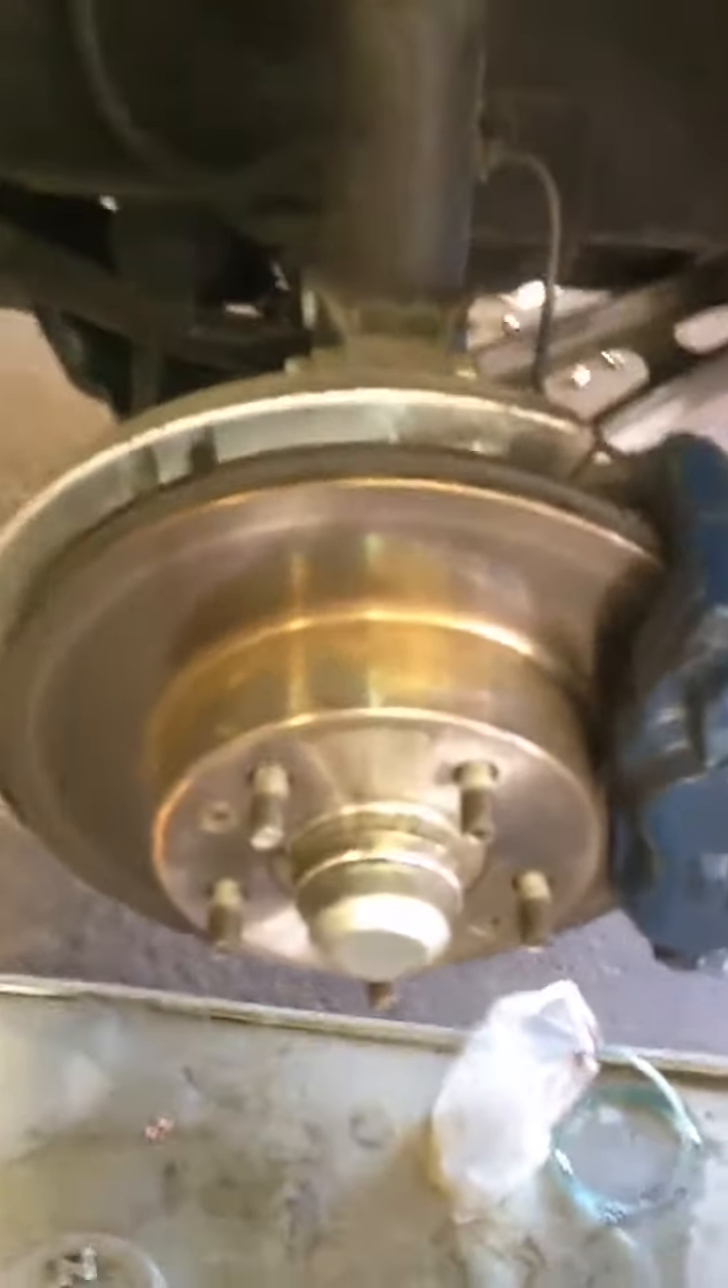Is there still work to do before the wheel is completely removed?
No.